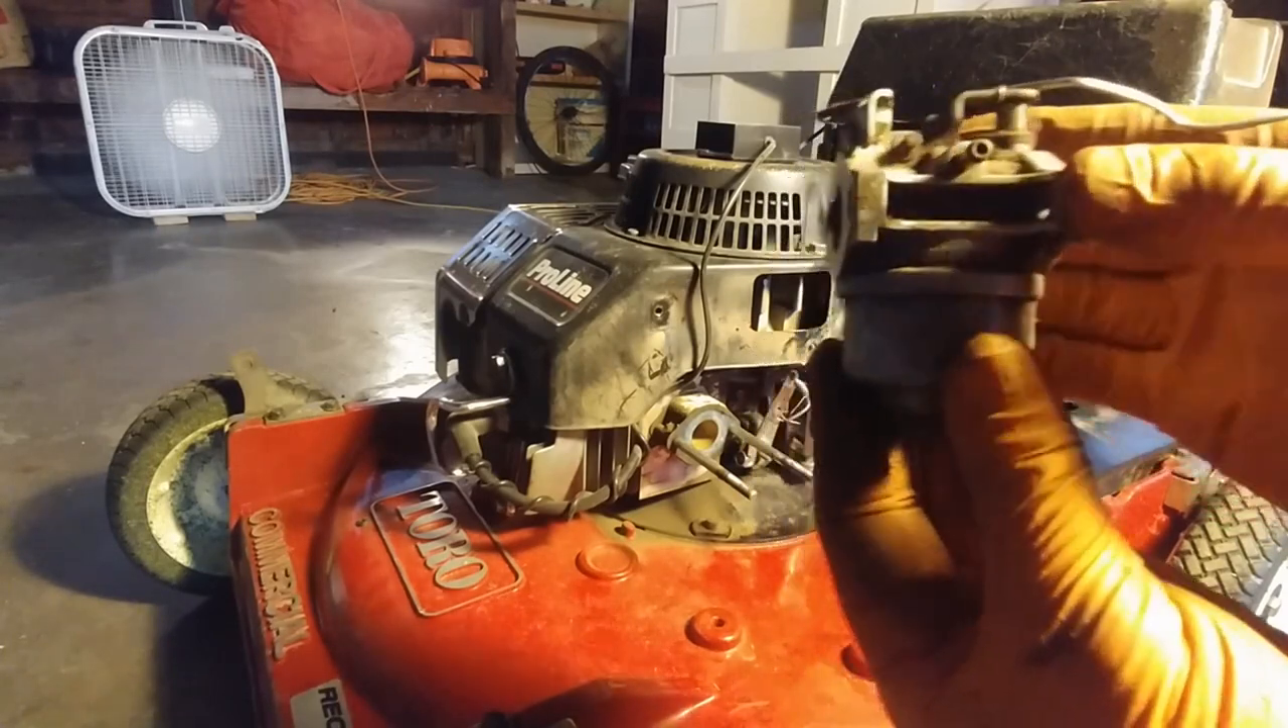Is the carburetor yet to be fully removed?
No.